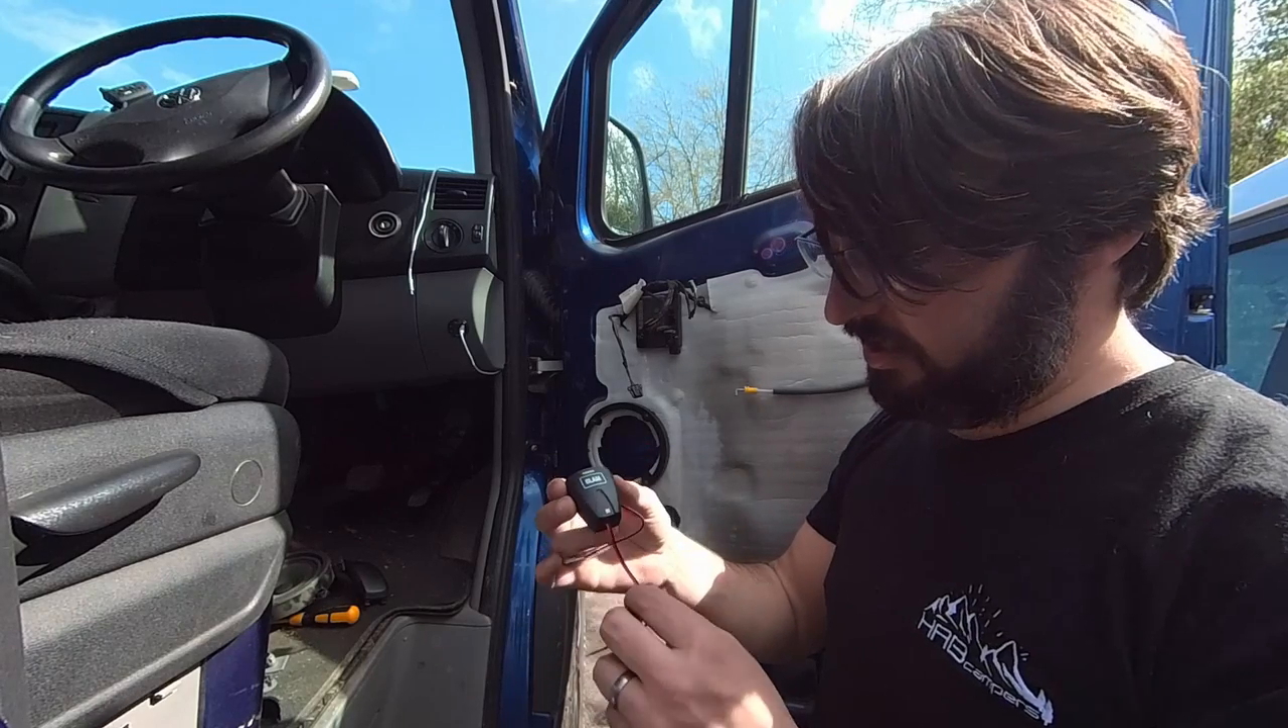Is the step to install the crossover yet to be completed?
Yes.